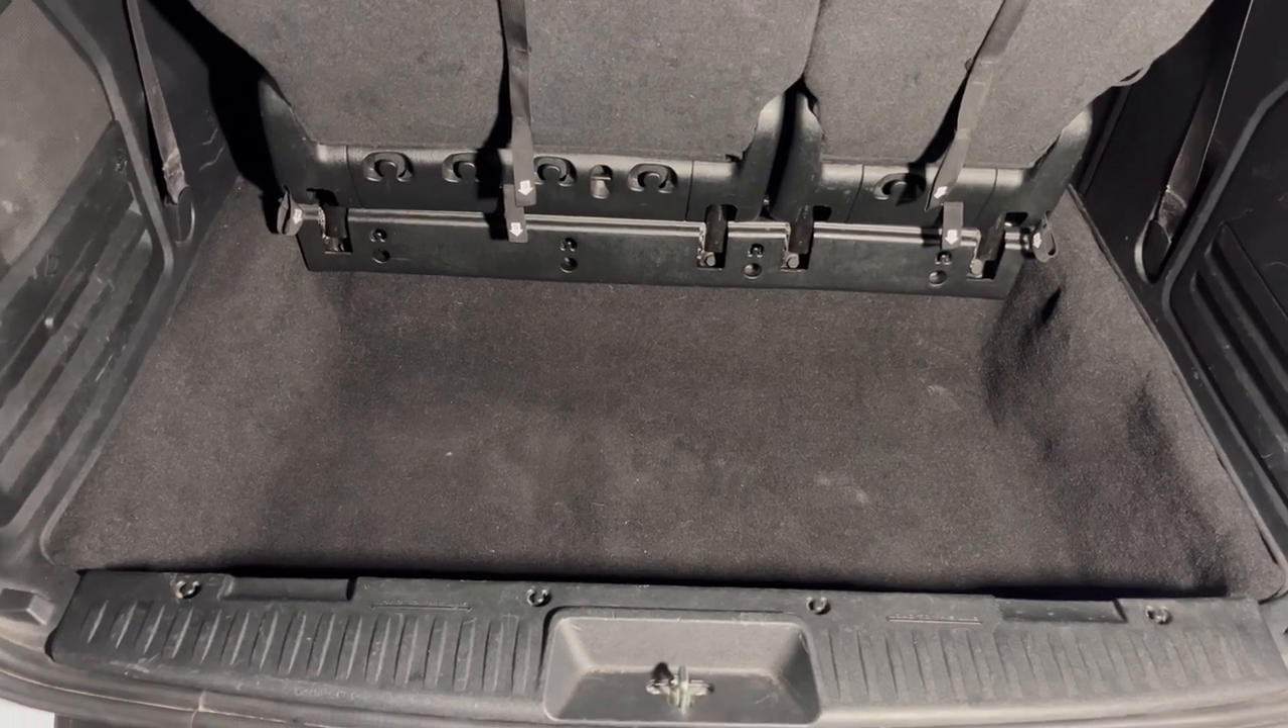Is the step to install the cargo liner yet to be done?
Yes.